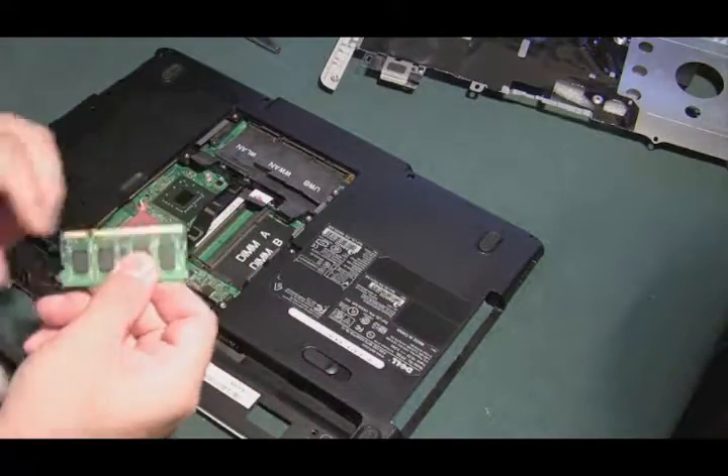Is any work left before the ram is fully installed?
Yes.